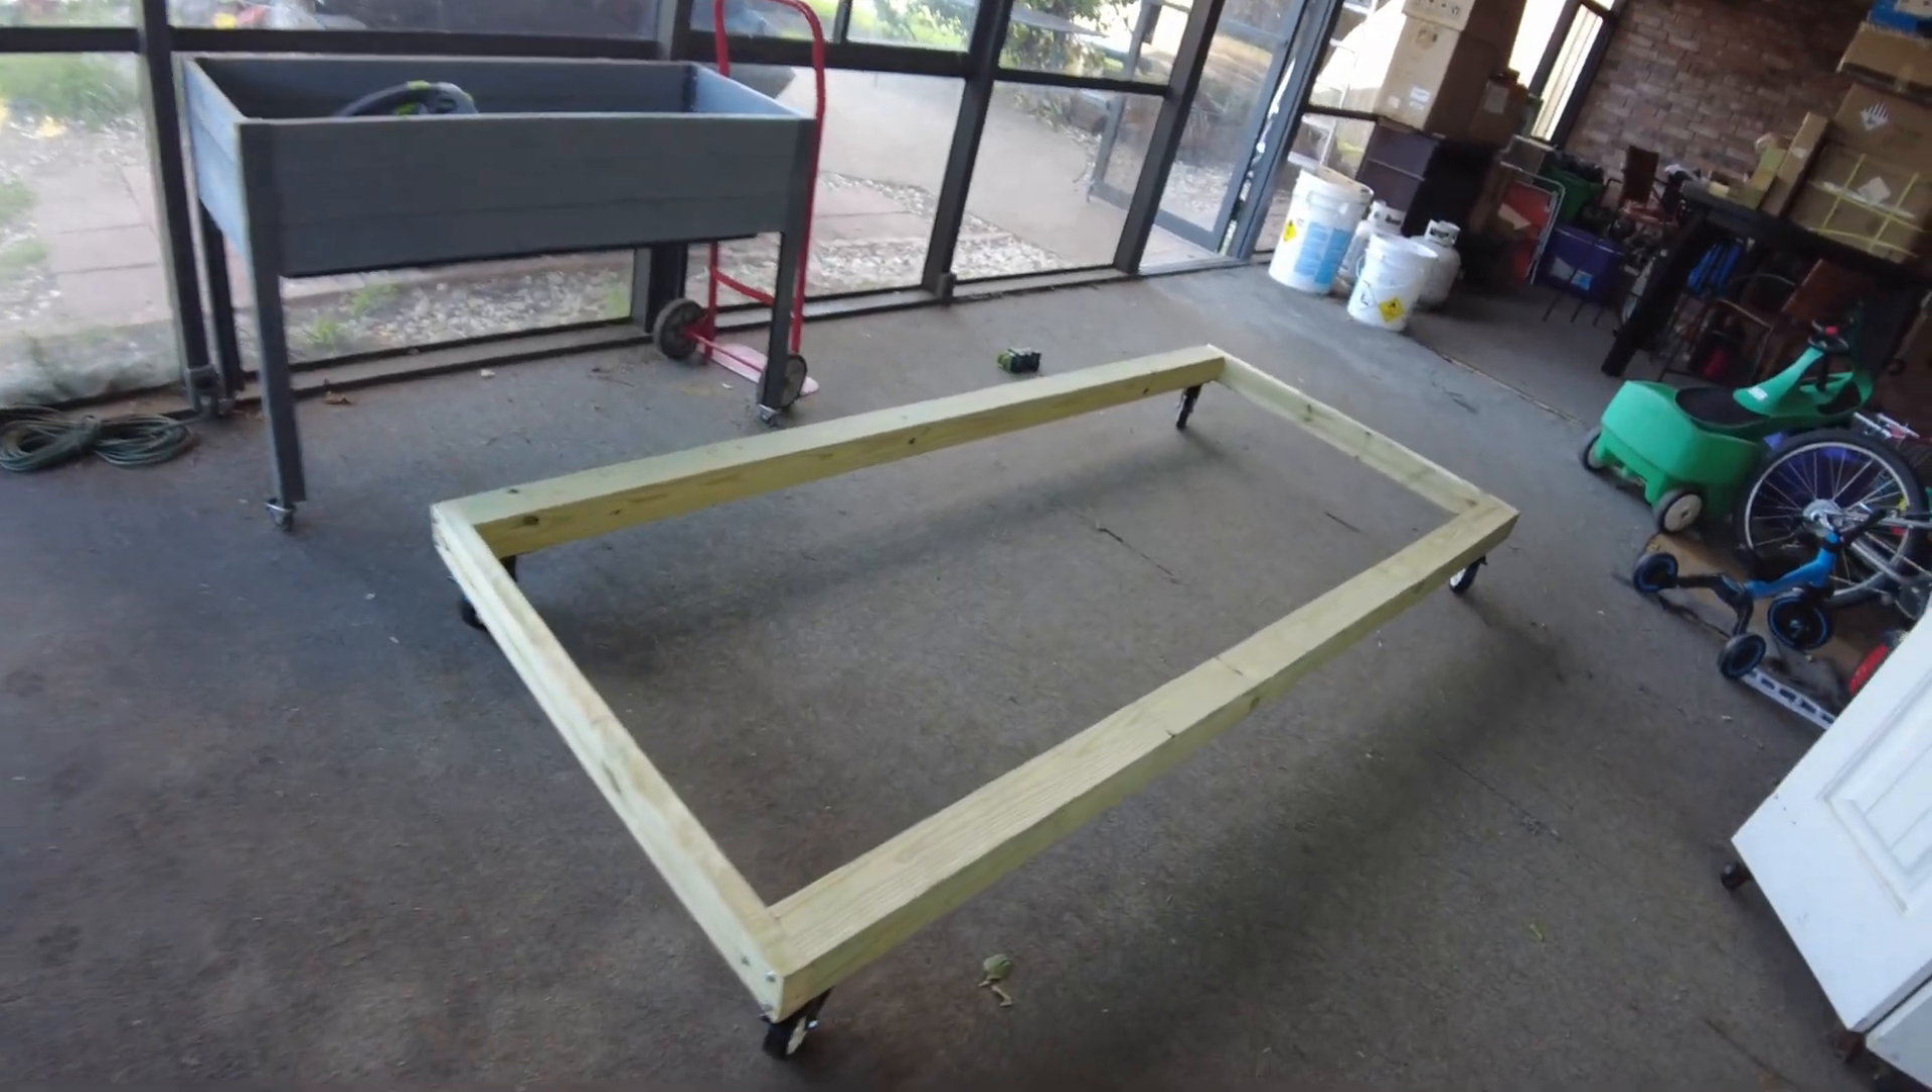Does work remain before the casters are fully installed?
No.